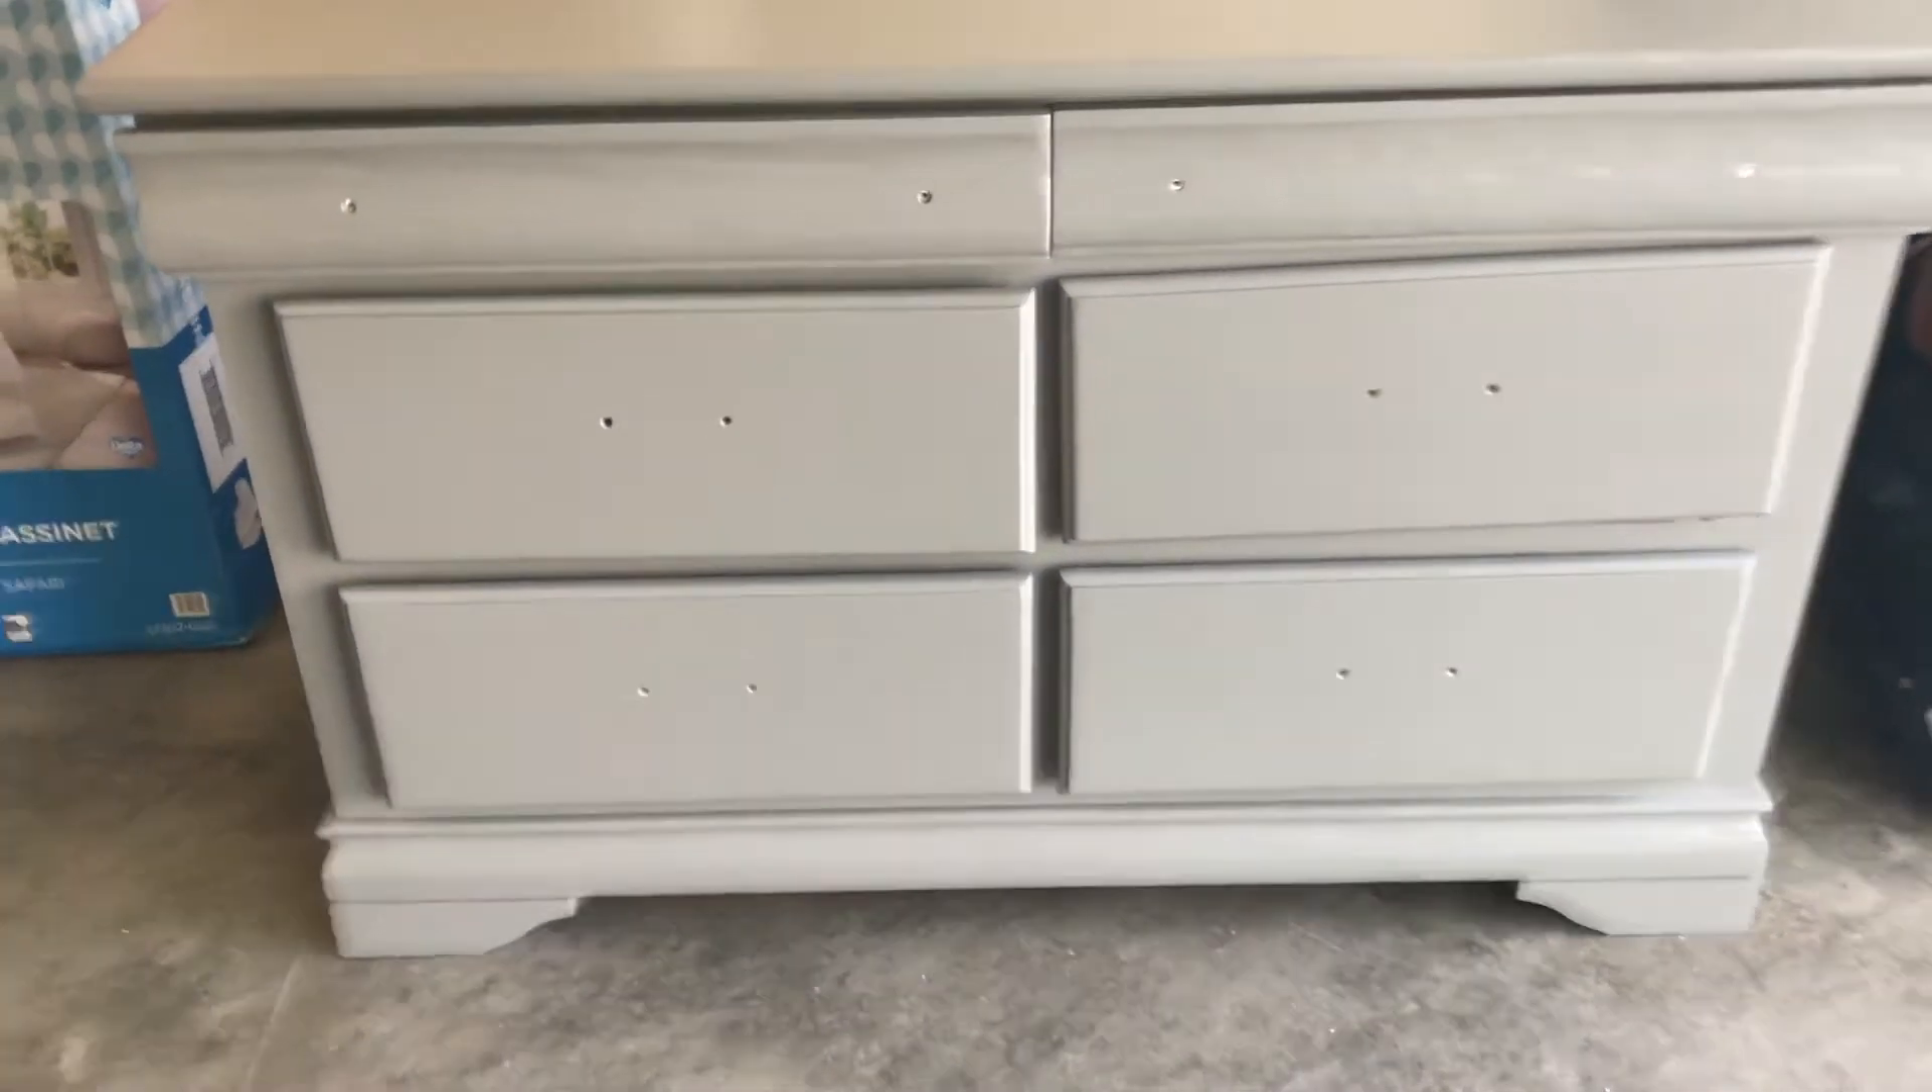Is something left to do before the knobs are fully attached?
Yes.